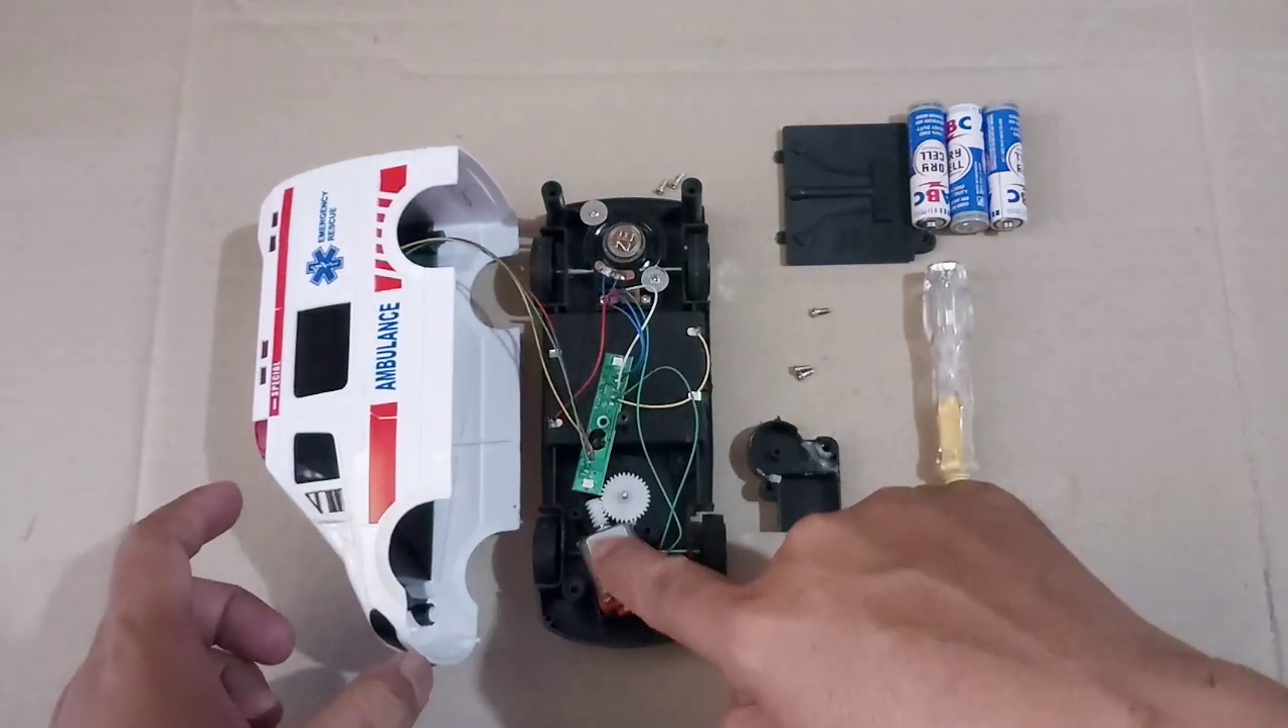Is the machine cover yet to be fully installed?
Yes.